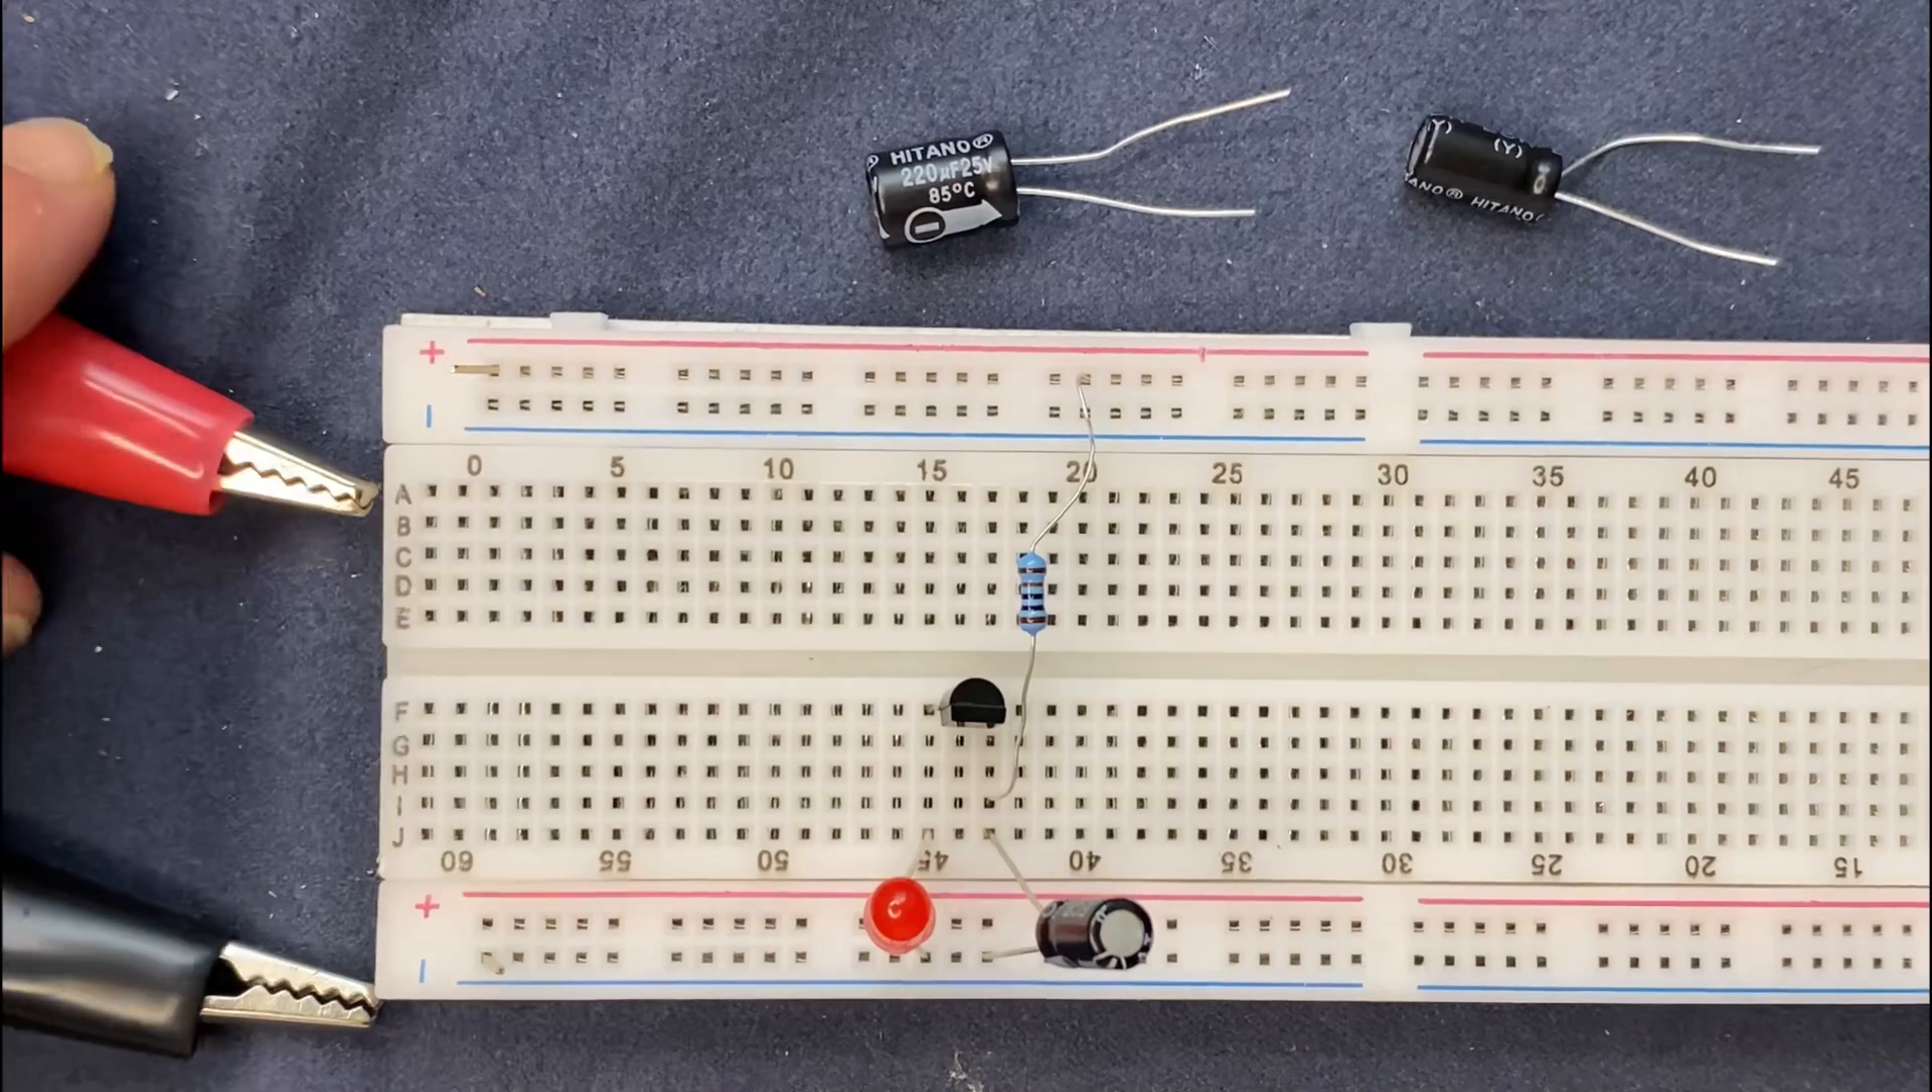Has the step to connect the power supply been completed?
No.